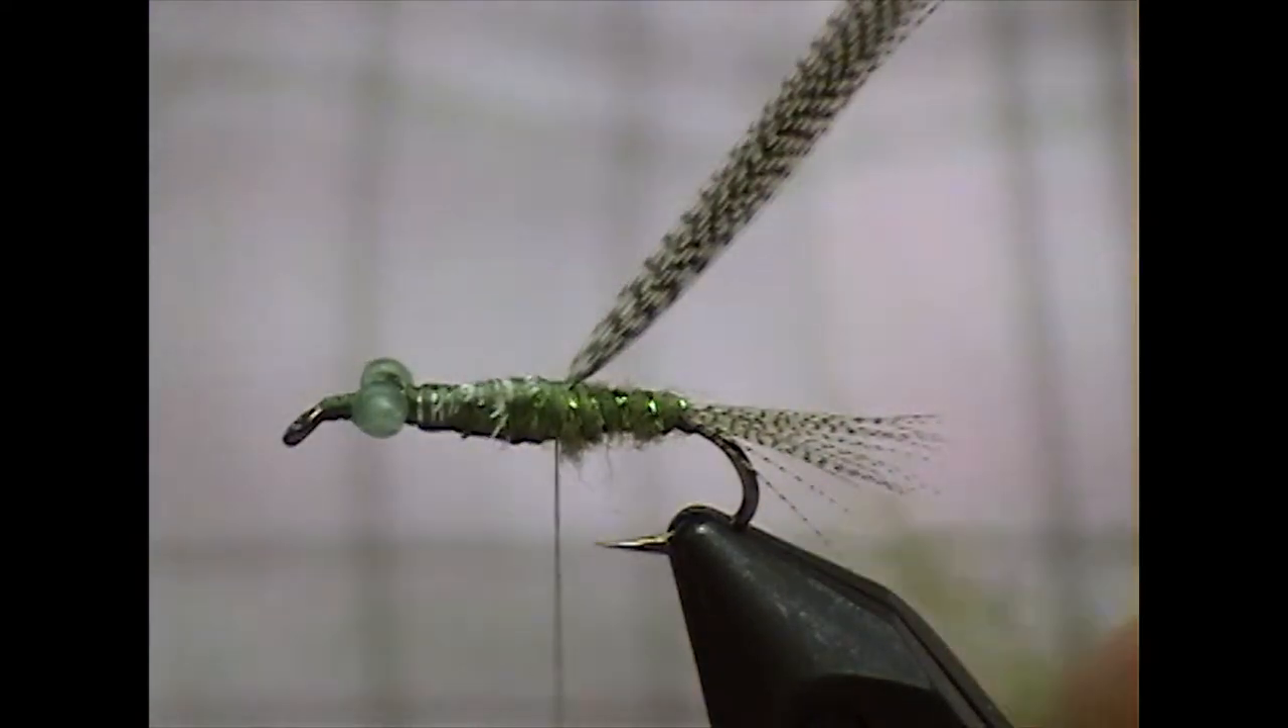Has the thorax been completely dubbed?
No.